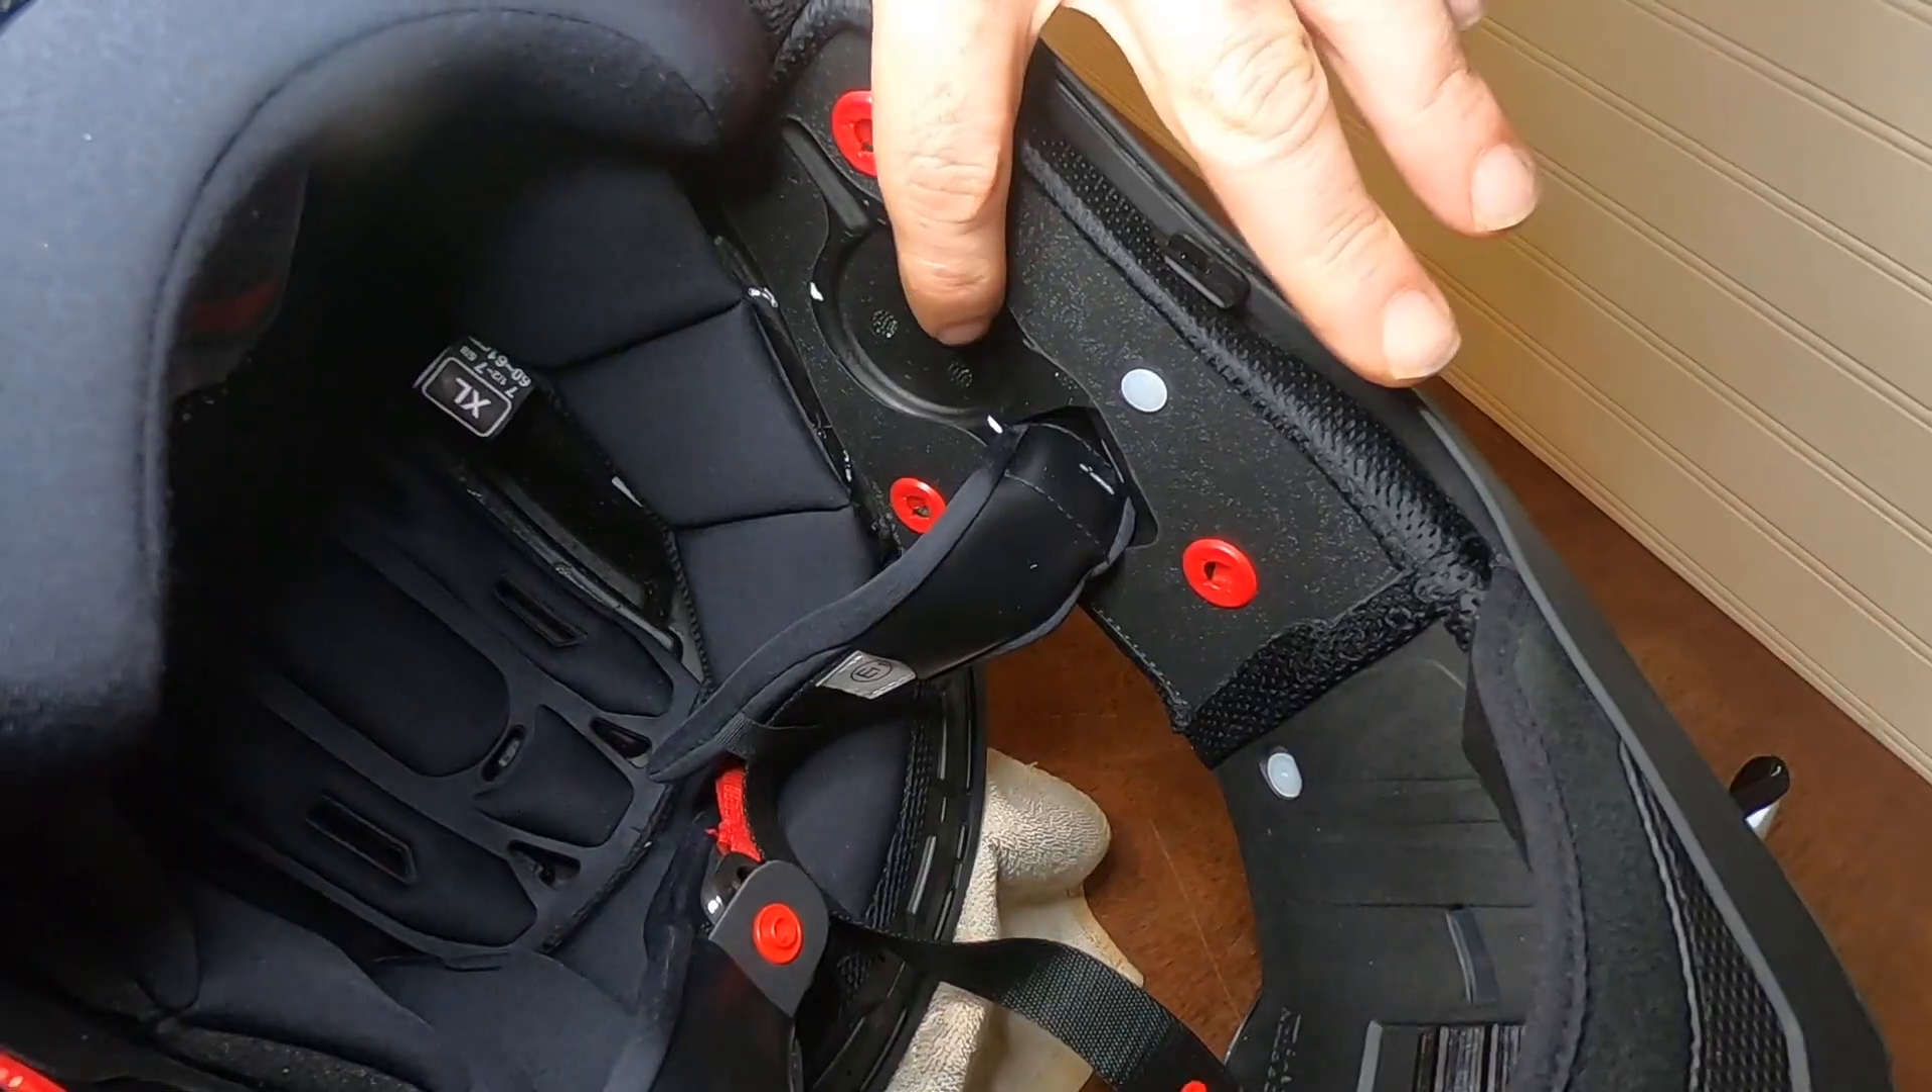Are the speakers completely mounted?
No.